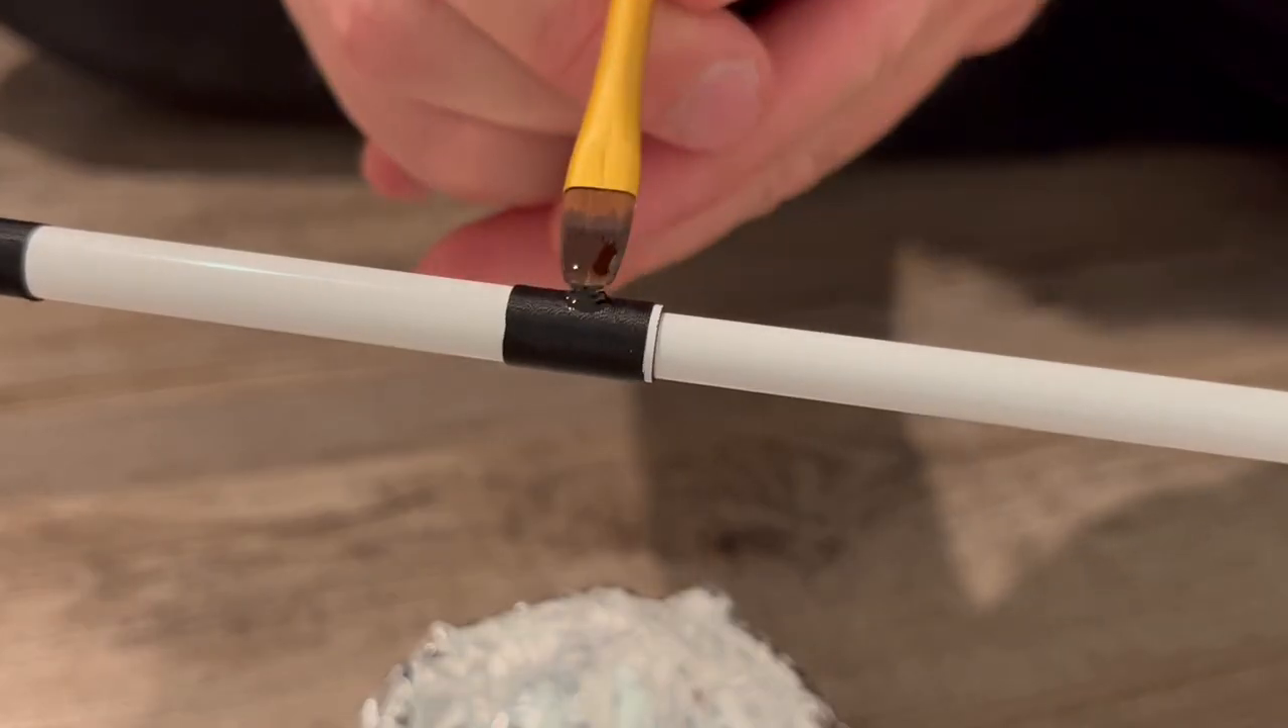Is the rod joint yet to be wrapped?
No.